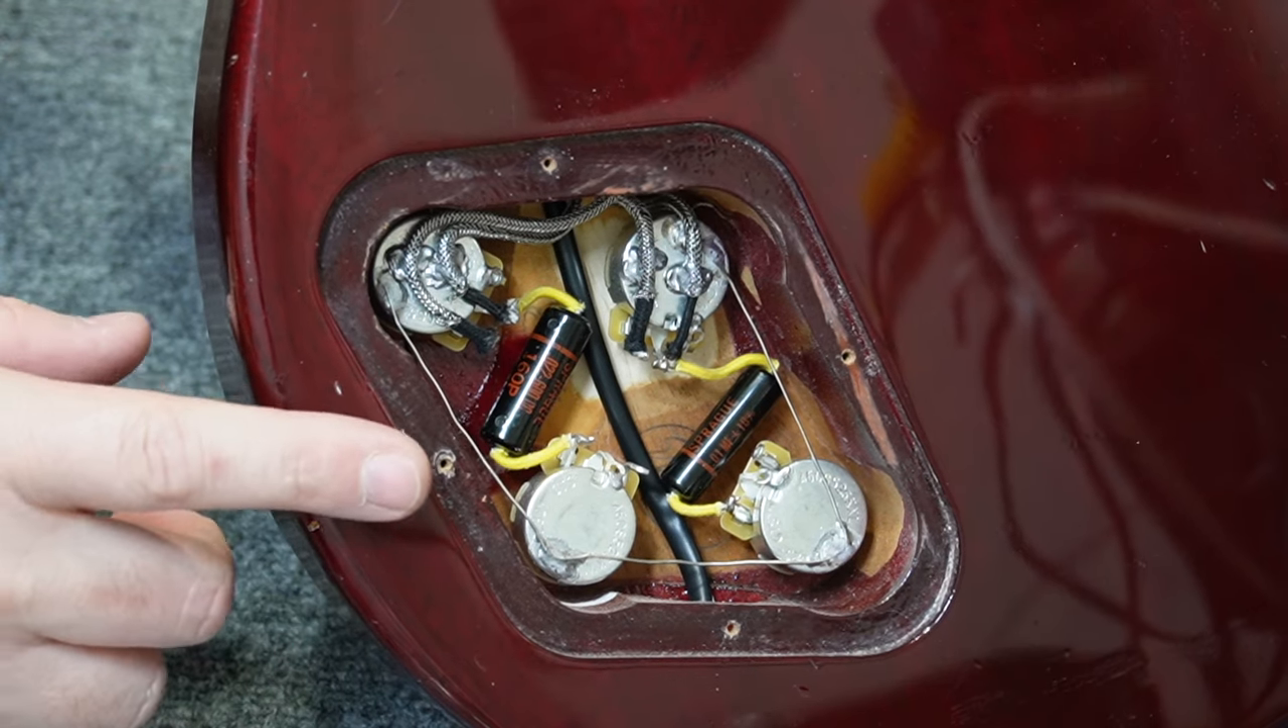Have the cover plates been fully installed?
No.